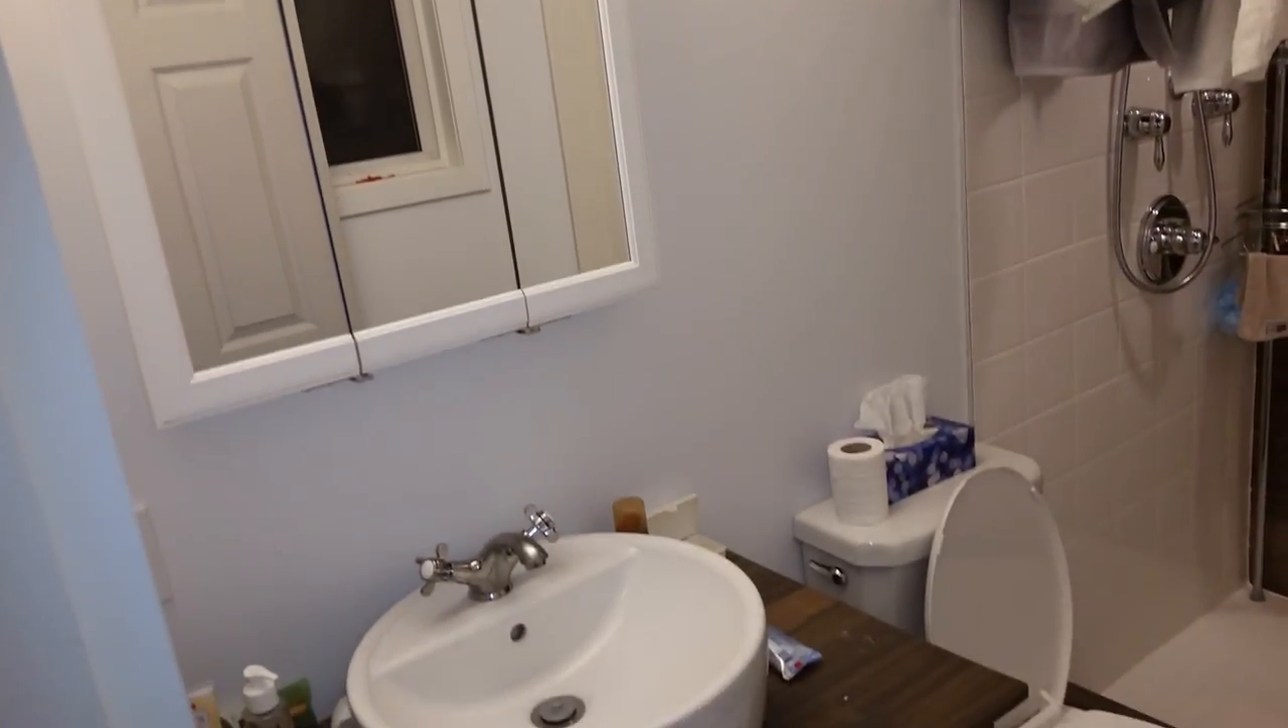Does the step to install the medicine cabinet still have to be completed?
No.